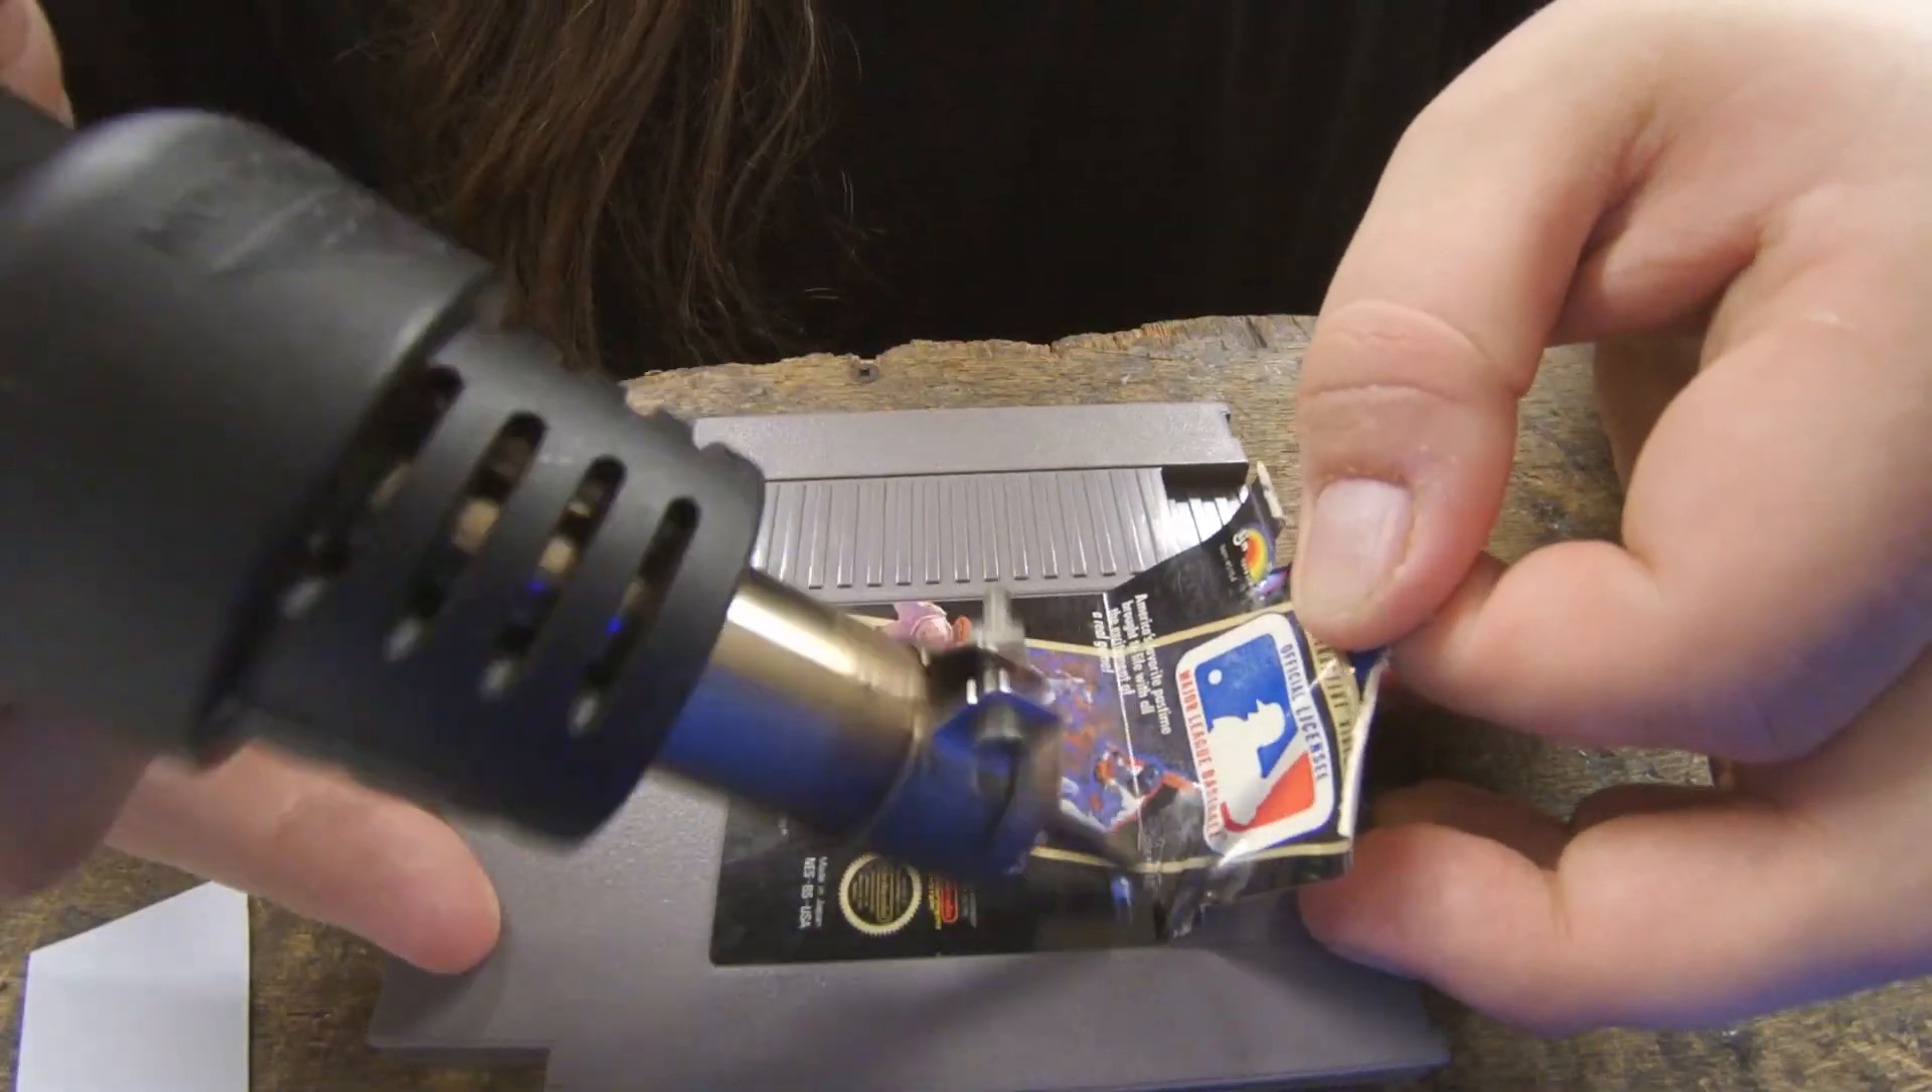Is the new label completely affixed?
No.